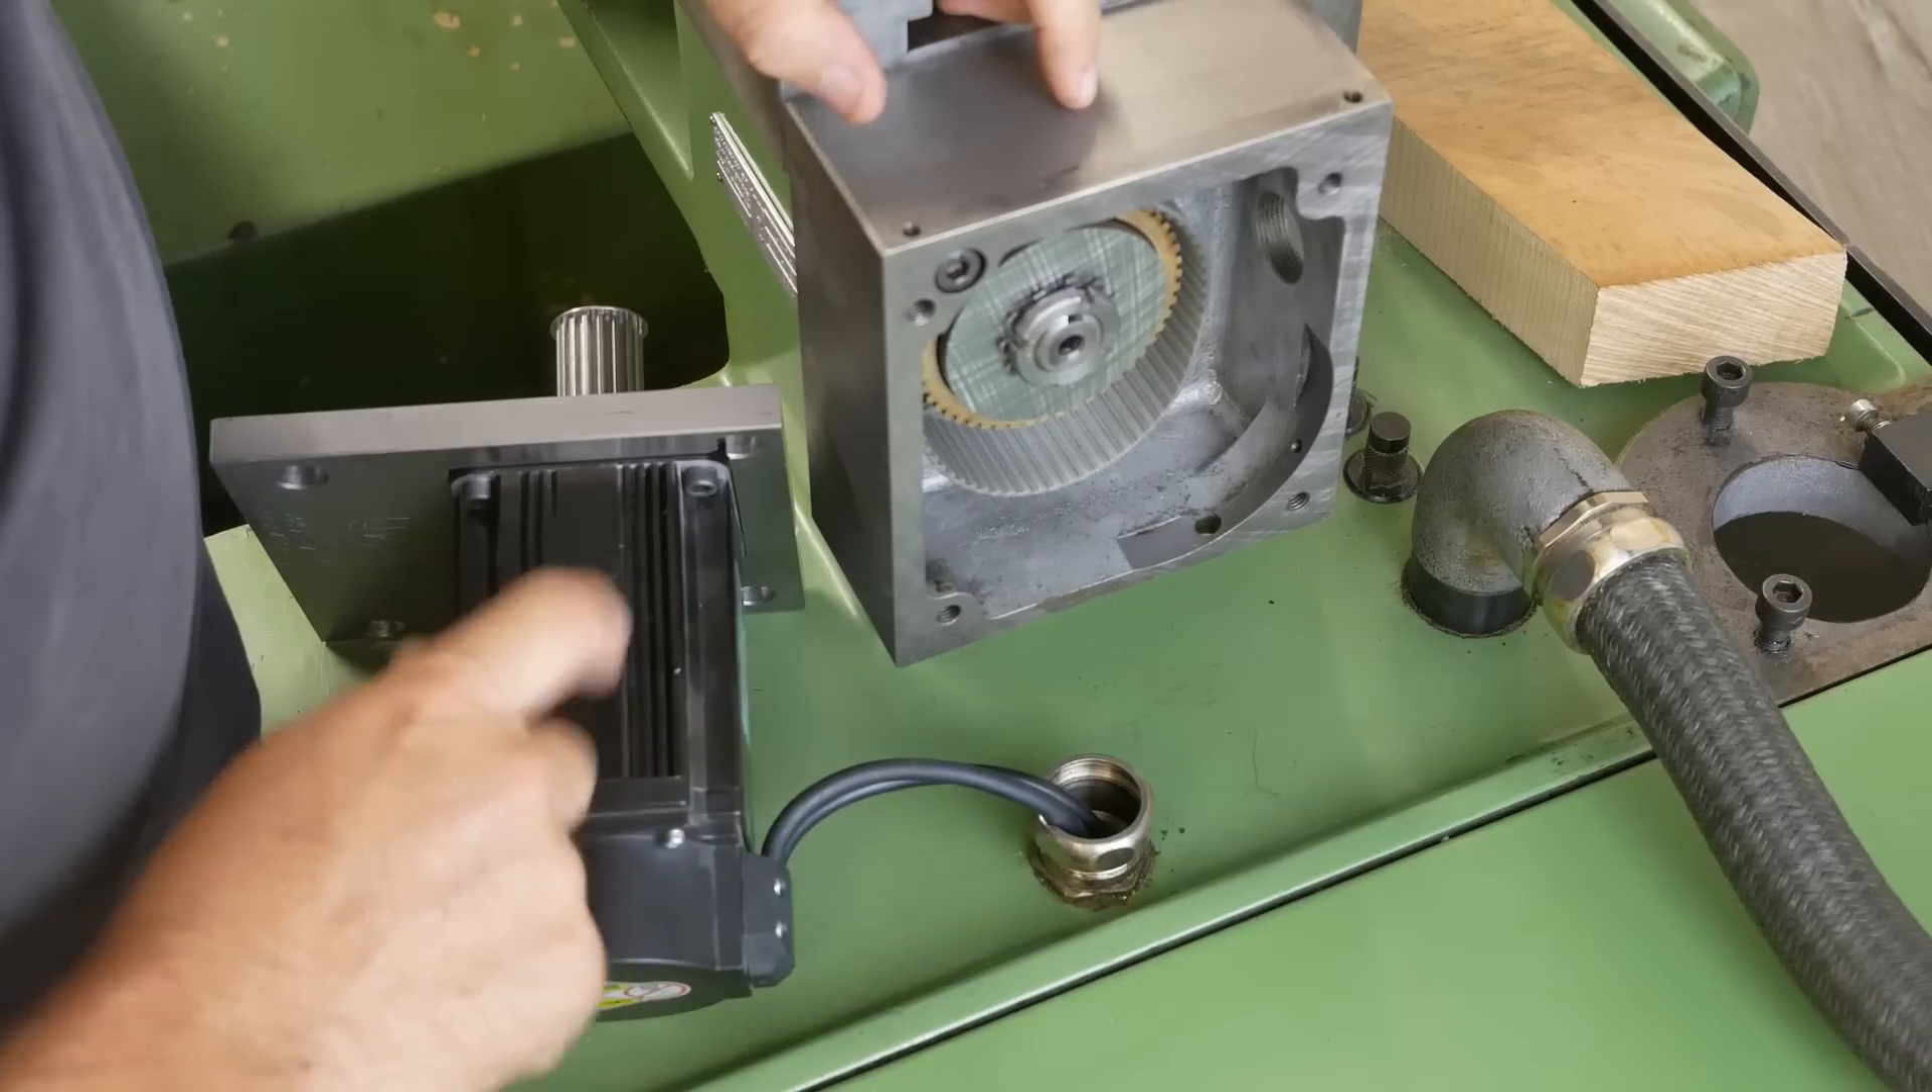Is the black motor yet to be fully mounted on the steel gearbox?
Yes.